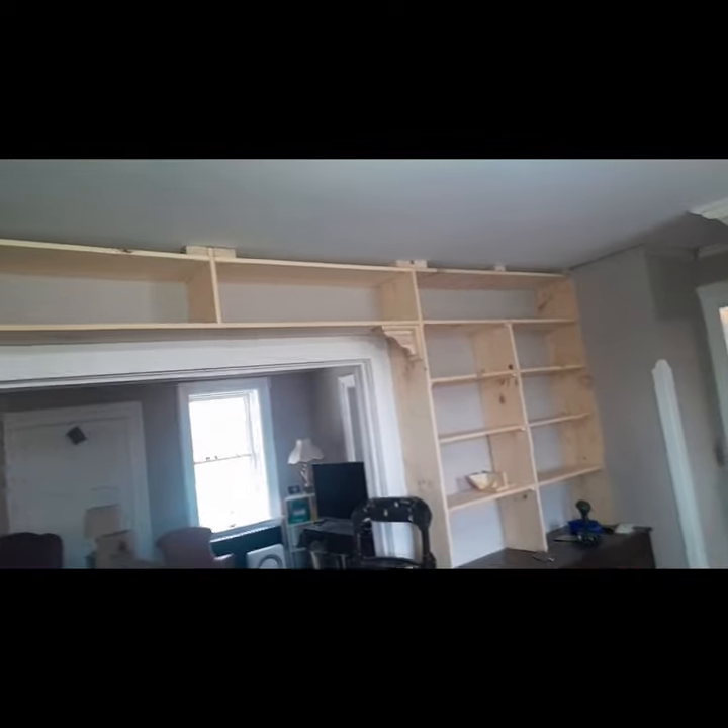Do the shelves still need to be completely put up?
No.